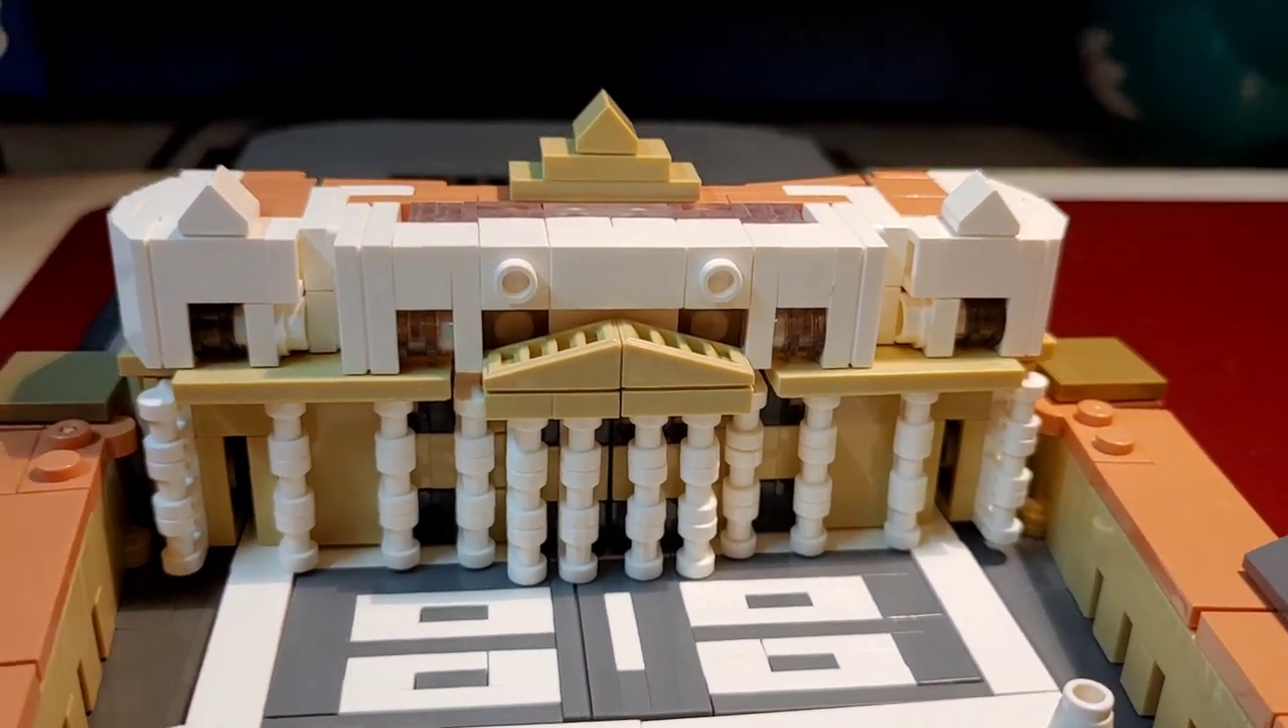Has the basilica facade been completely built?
Yes.